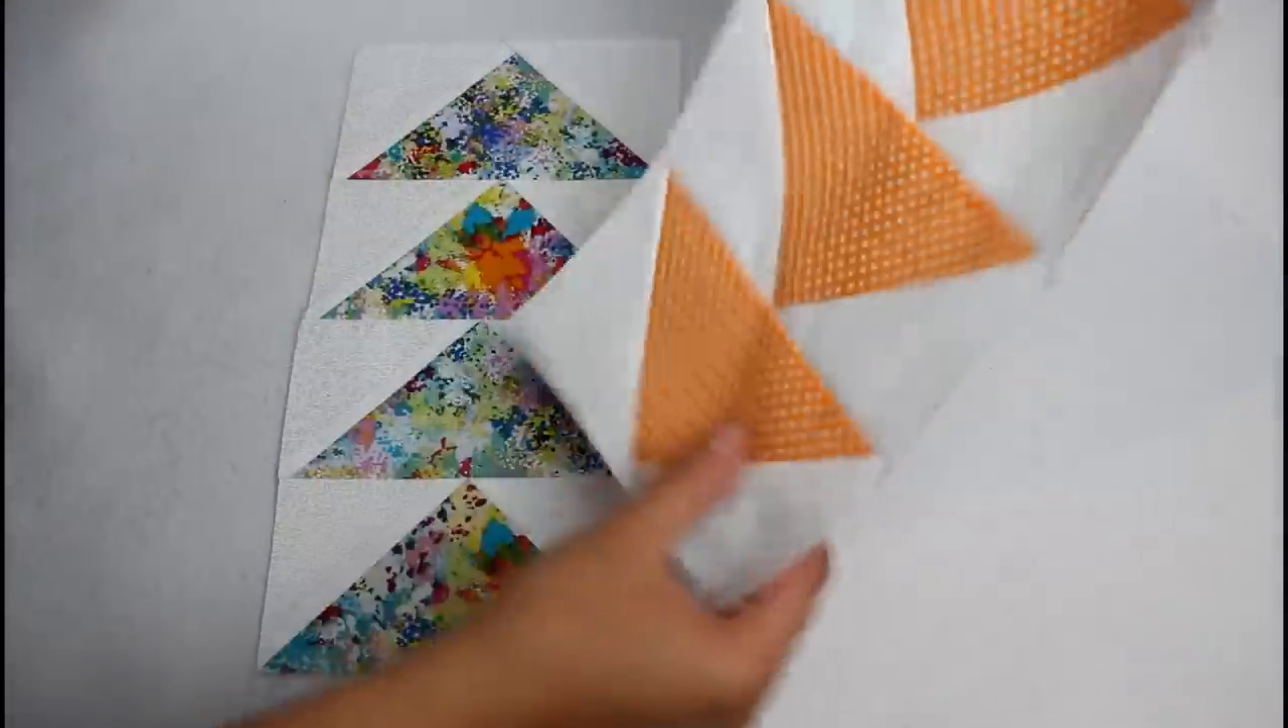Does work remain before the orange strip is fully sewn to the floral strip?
Yes.